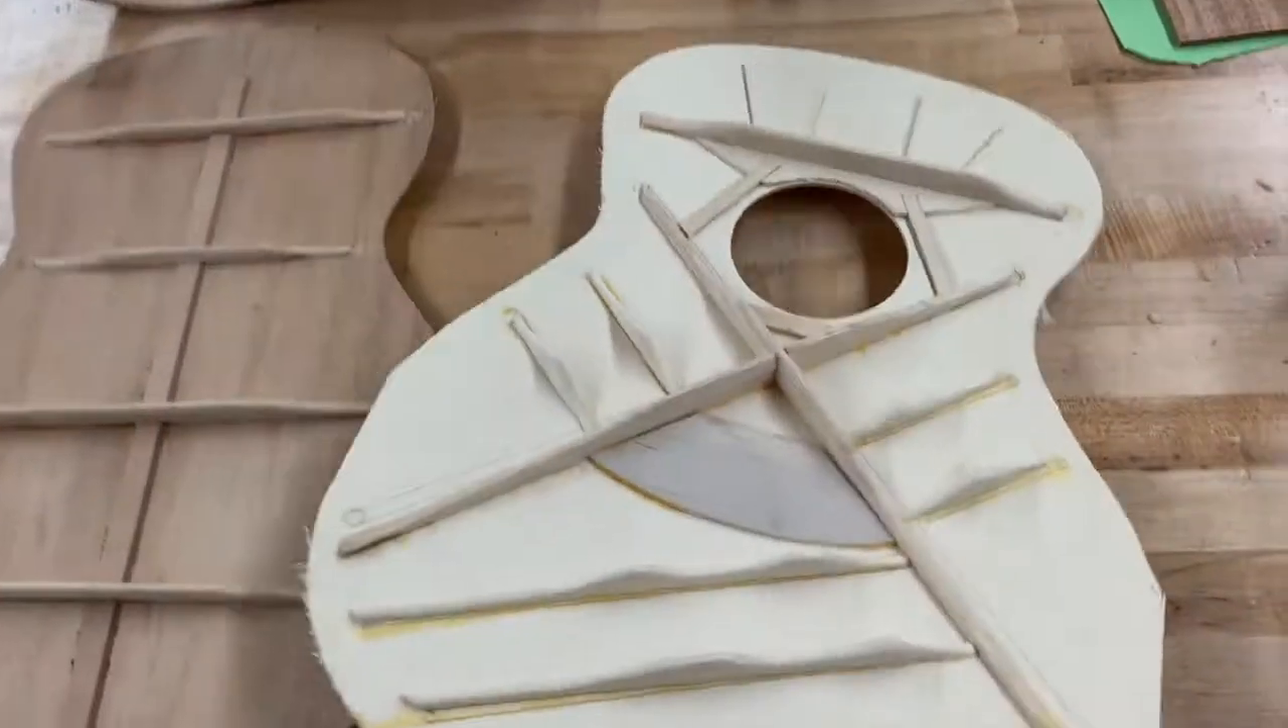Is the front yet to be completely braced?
No.